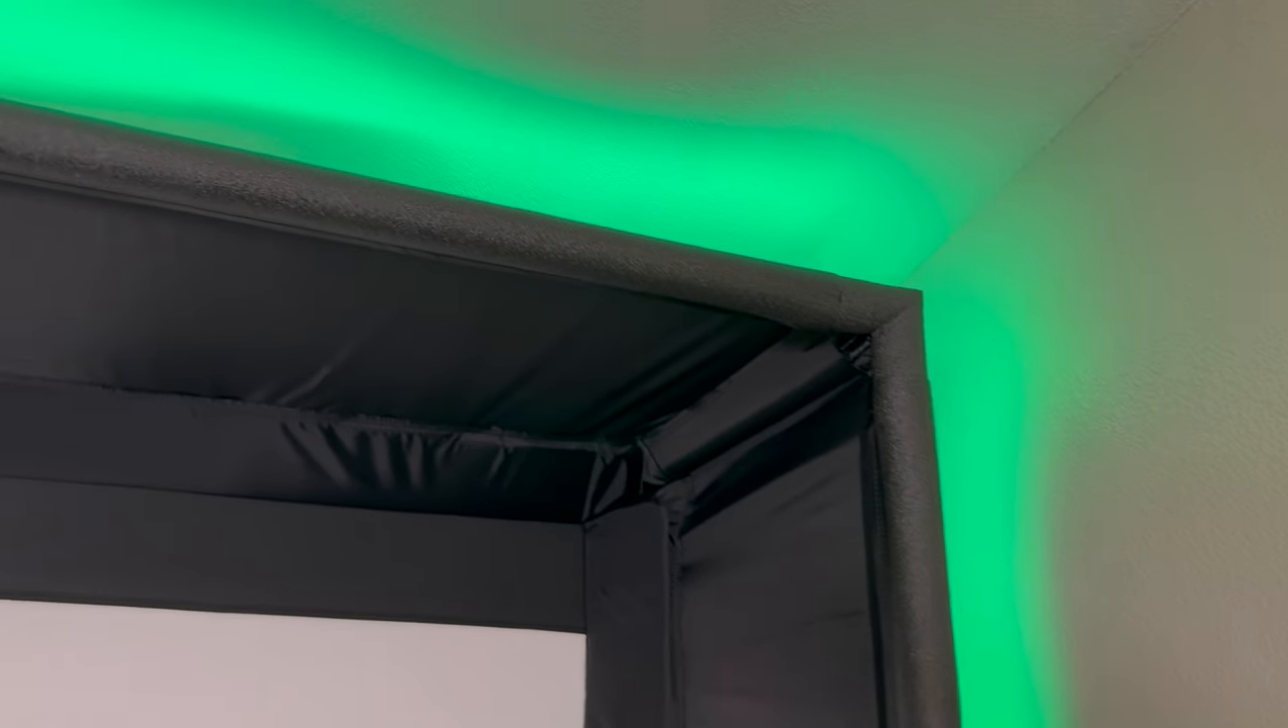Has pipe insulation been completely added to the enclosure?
Yes.